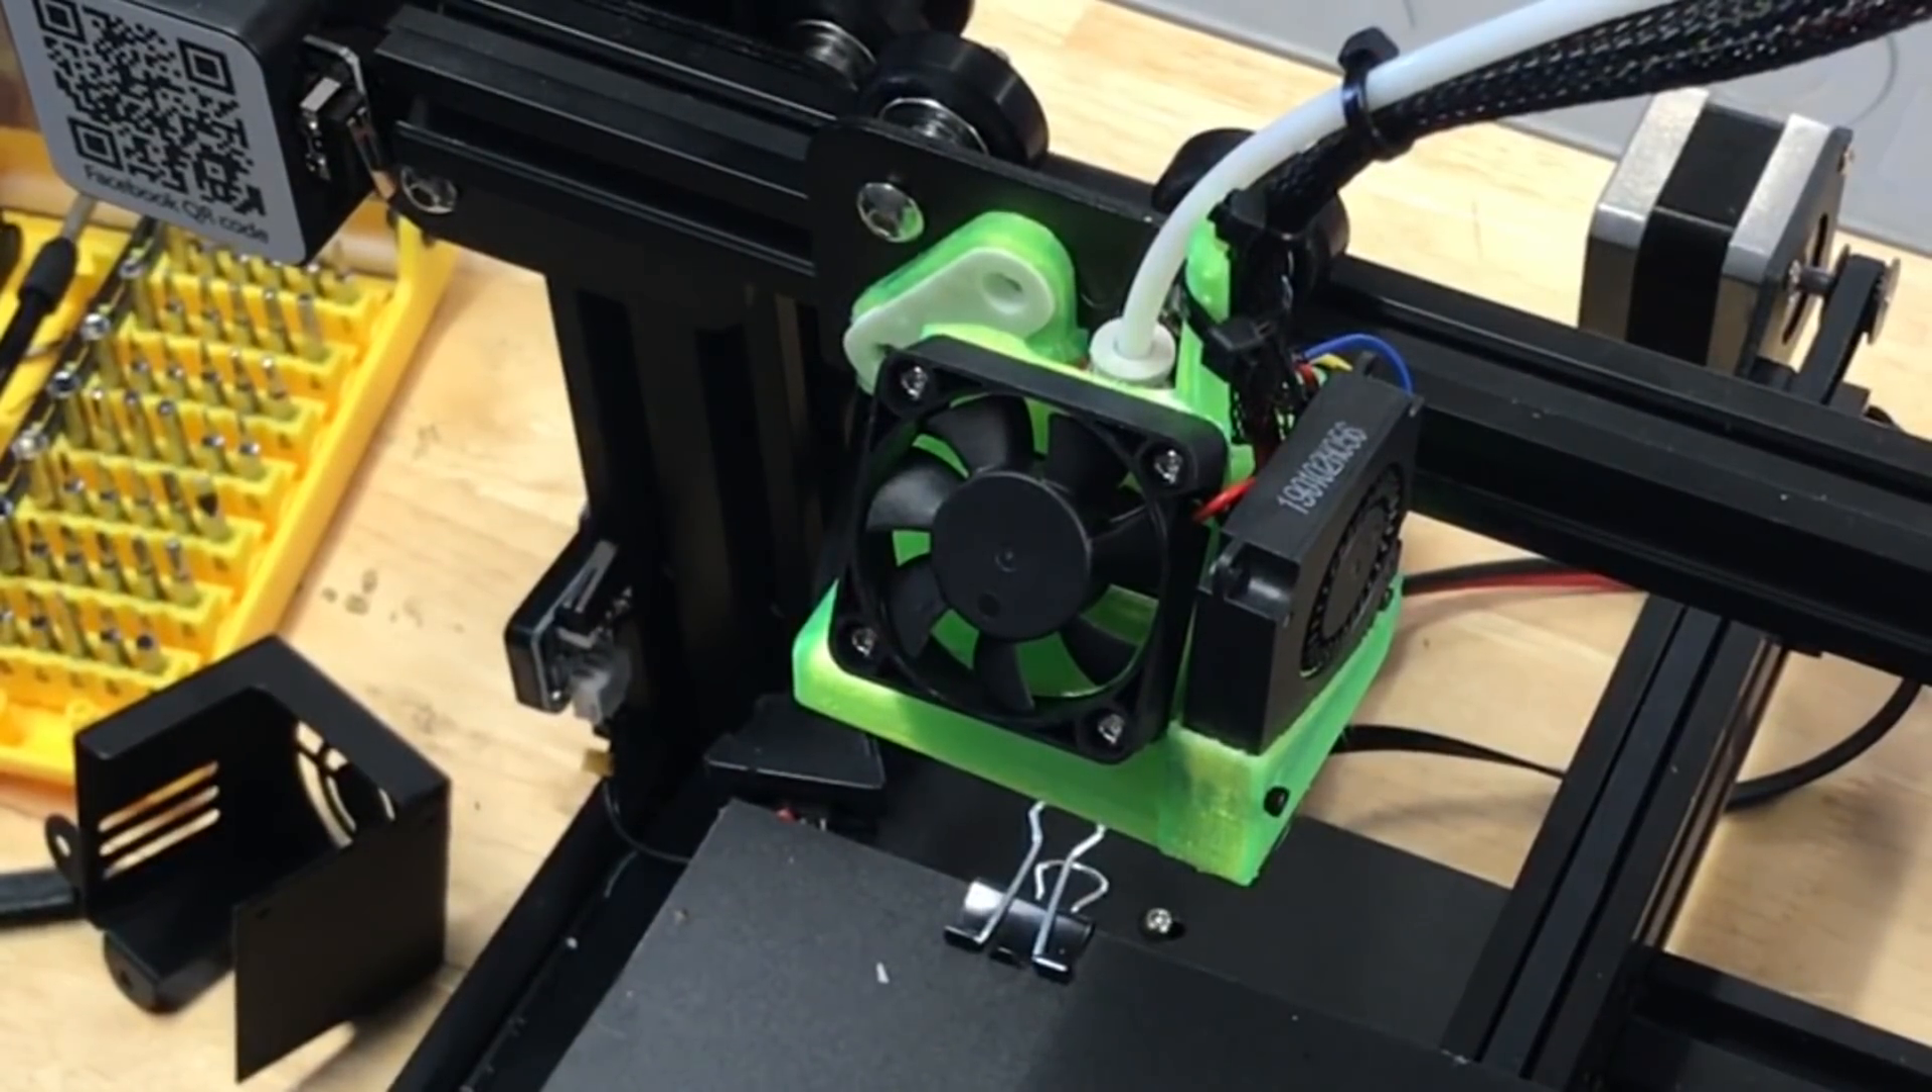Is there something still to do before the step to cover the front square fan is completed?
Yes.